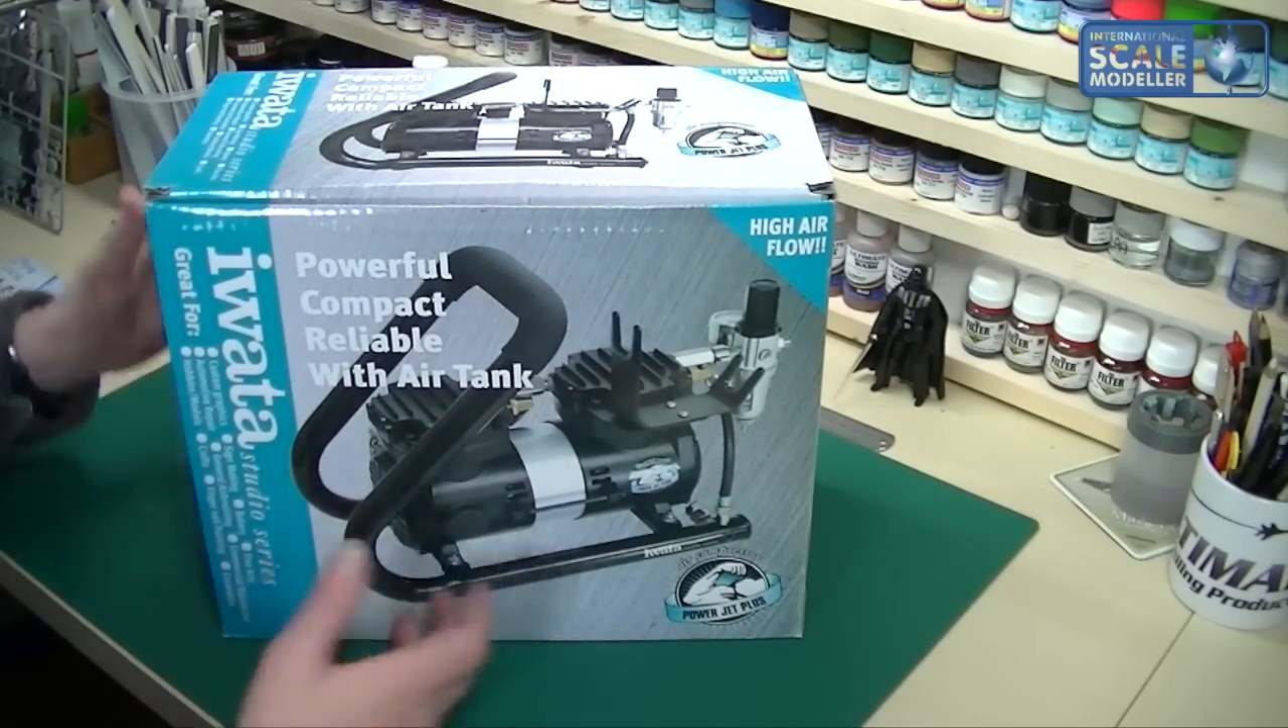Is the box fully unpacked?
No.